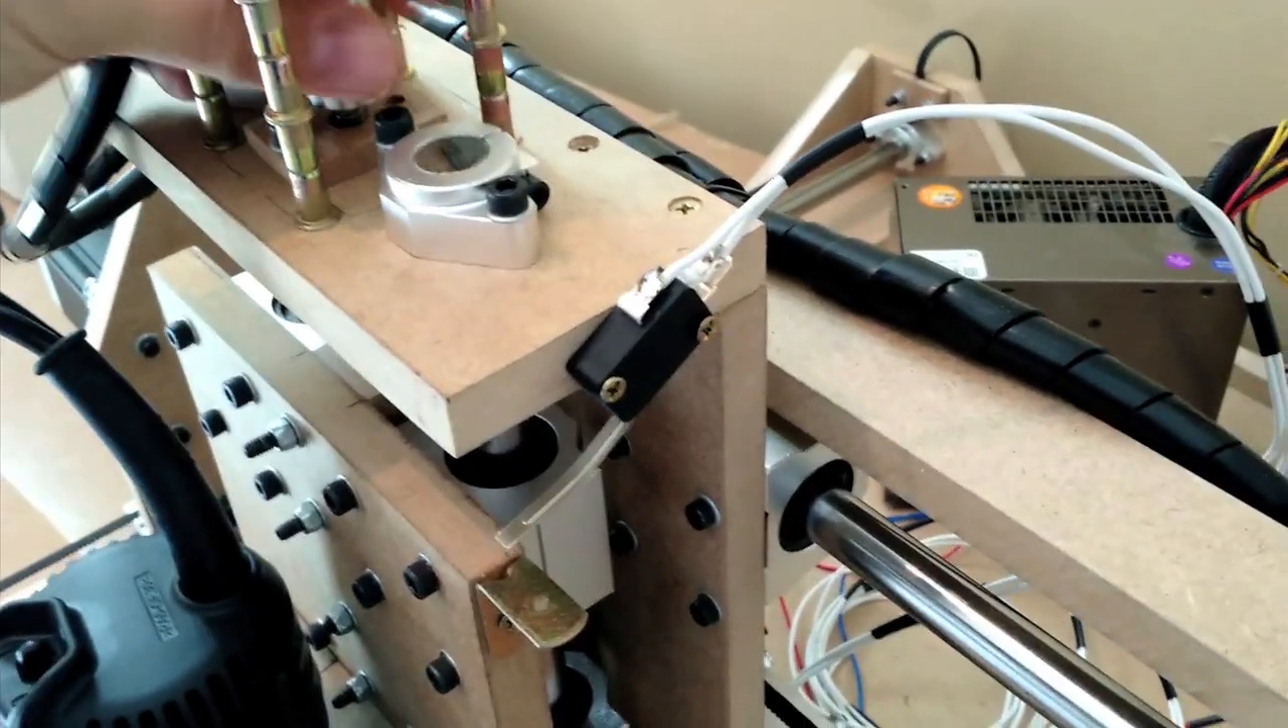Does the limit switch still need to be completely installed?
No.